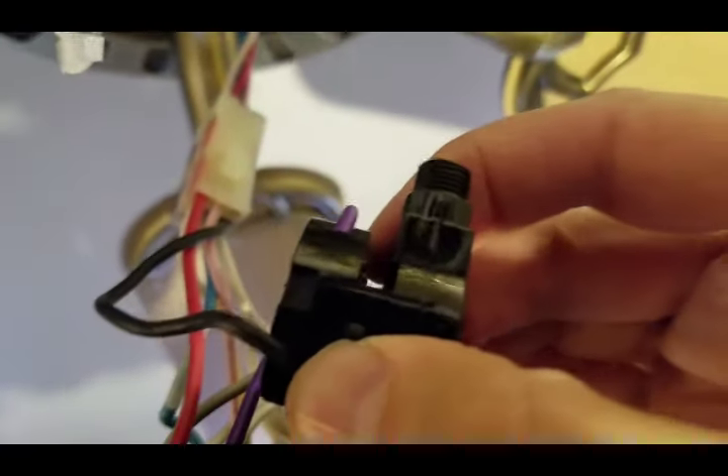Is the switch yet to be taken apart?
Yes.